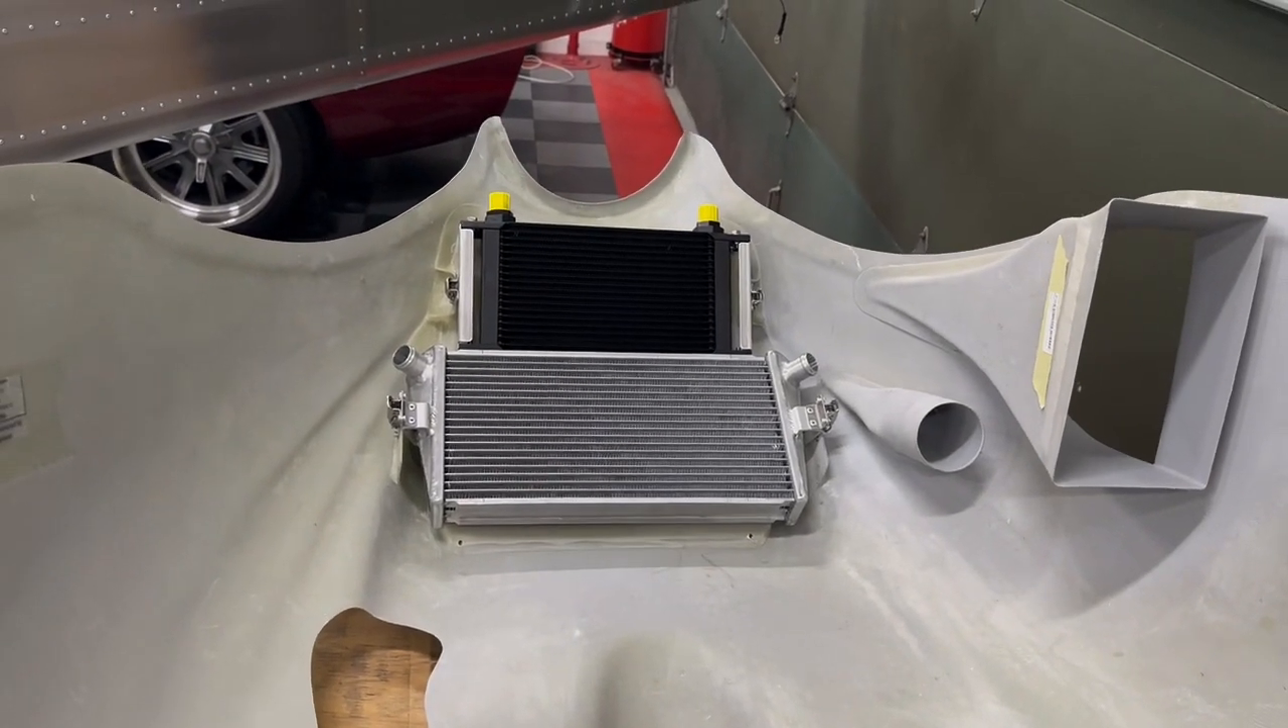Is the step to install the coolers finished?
Yes.